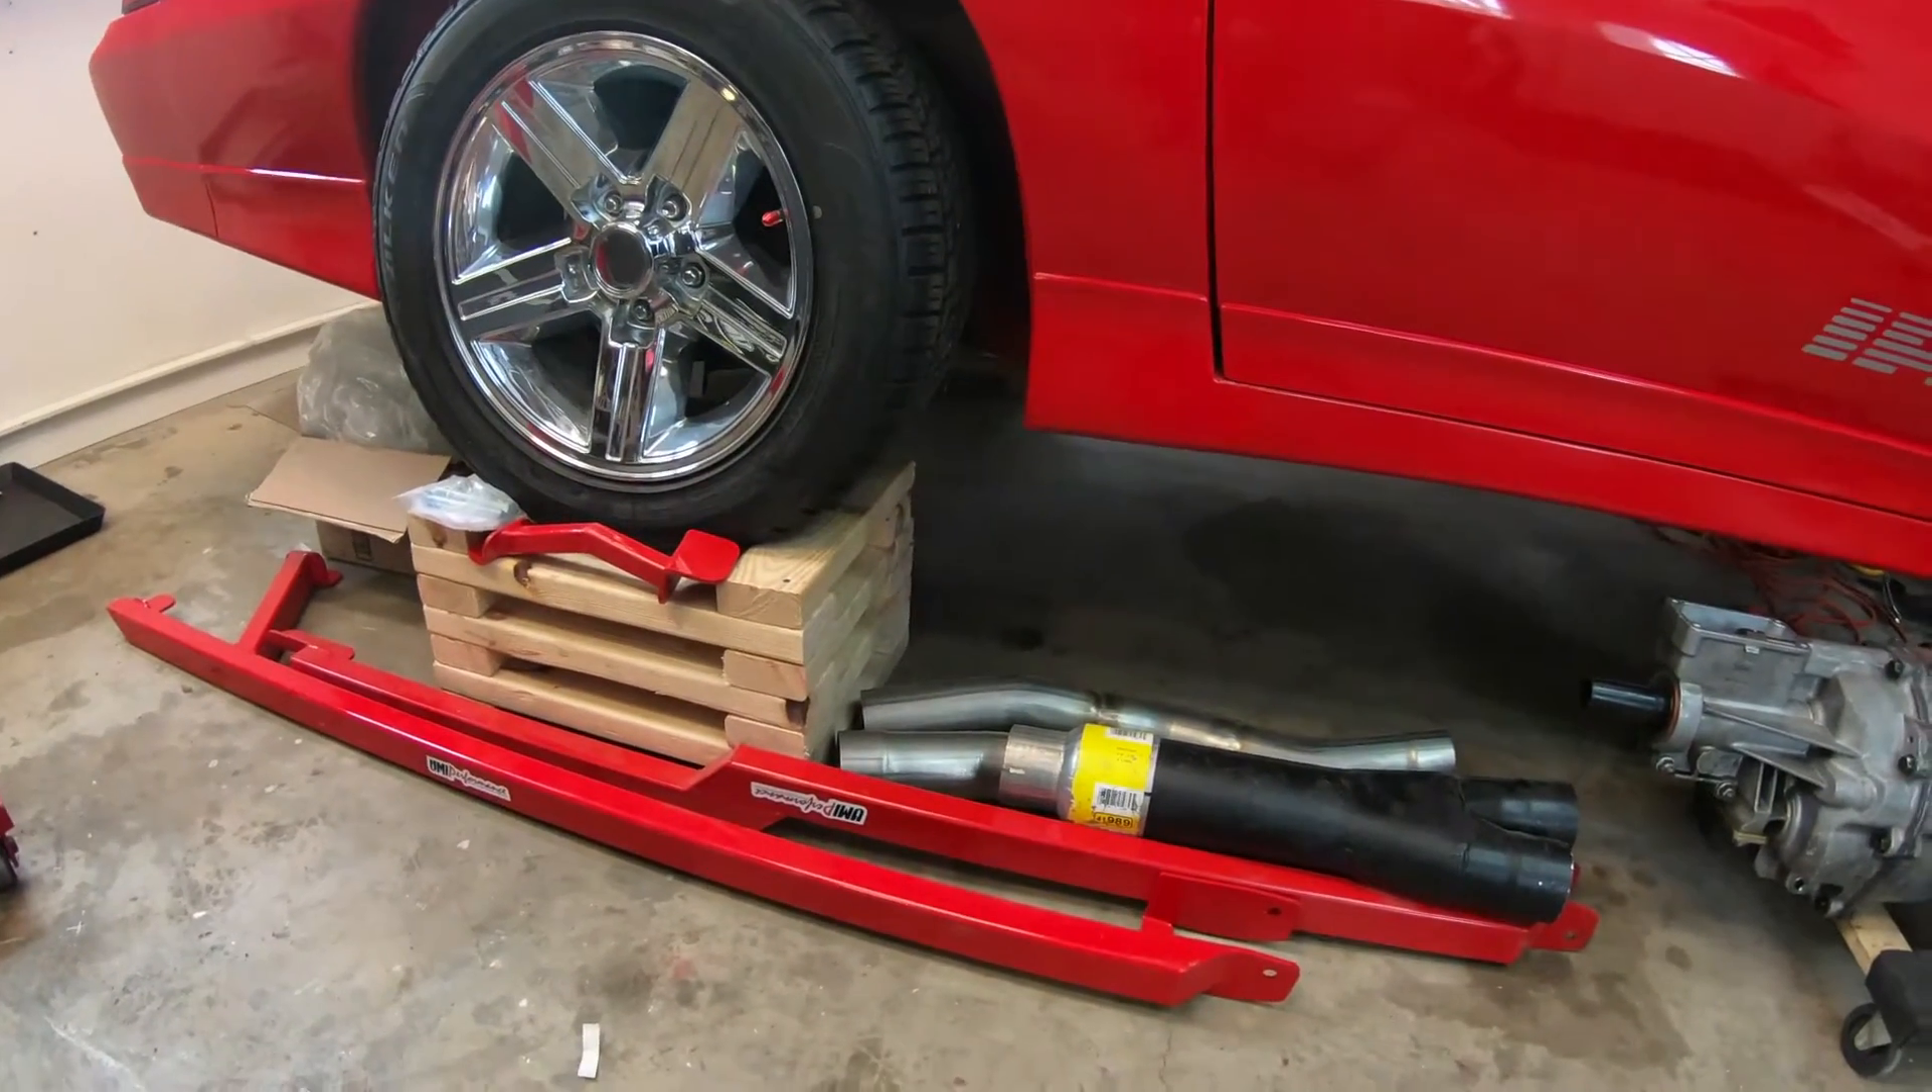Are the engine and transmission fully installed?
No.